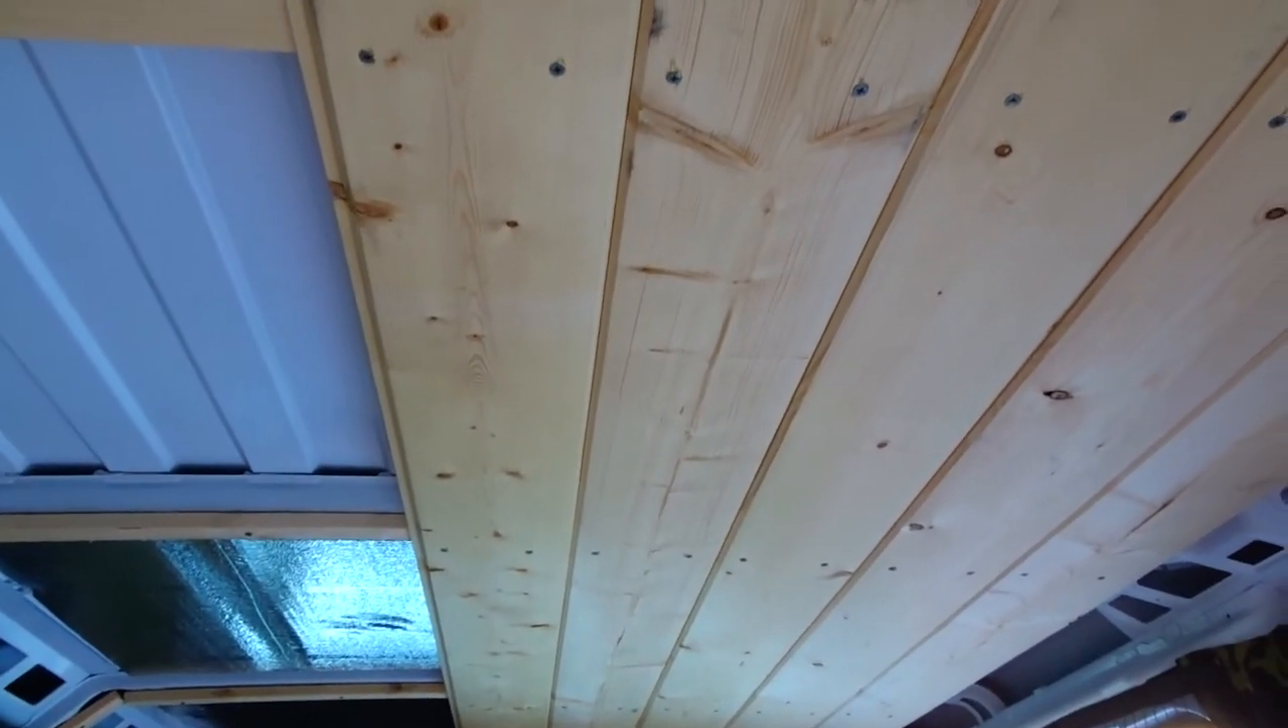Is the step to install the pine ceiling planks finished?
No.